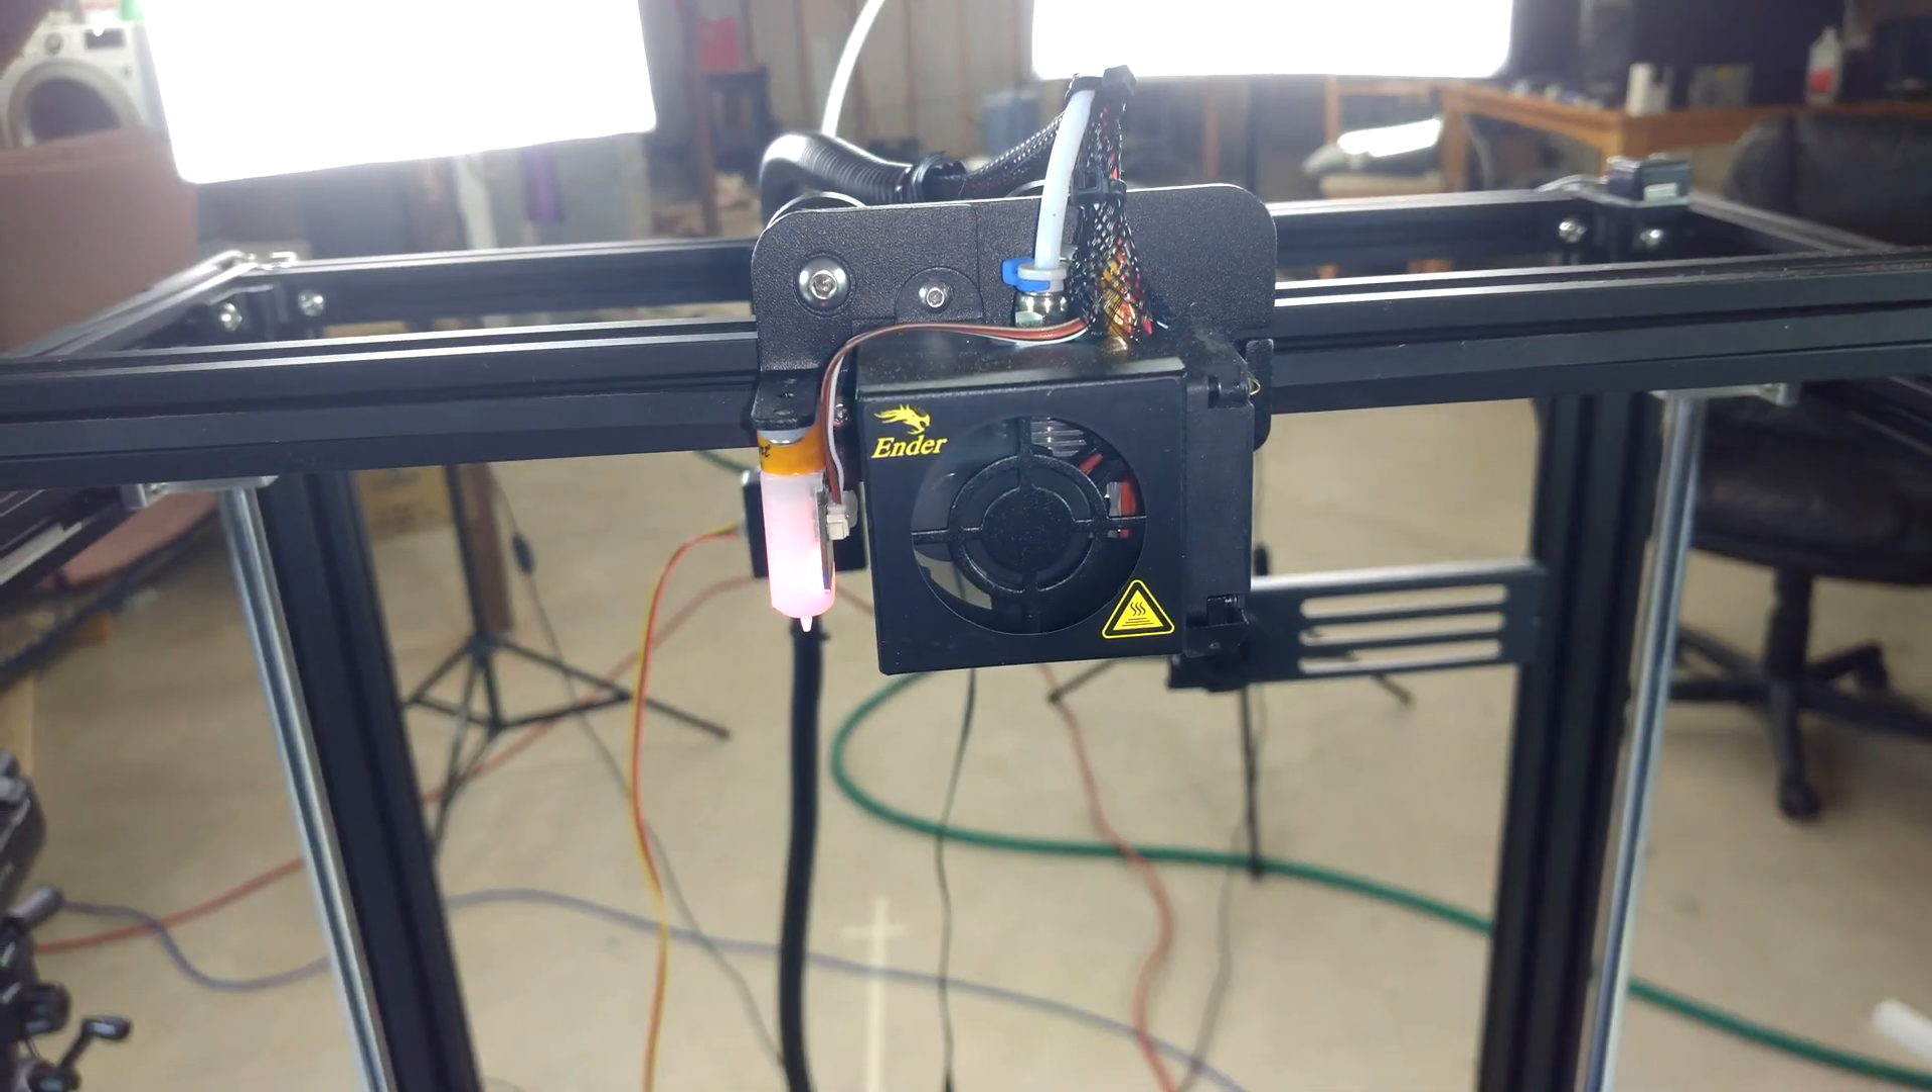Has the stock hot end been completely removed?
No.